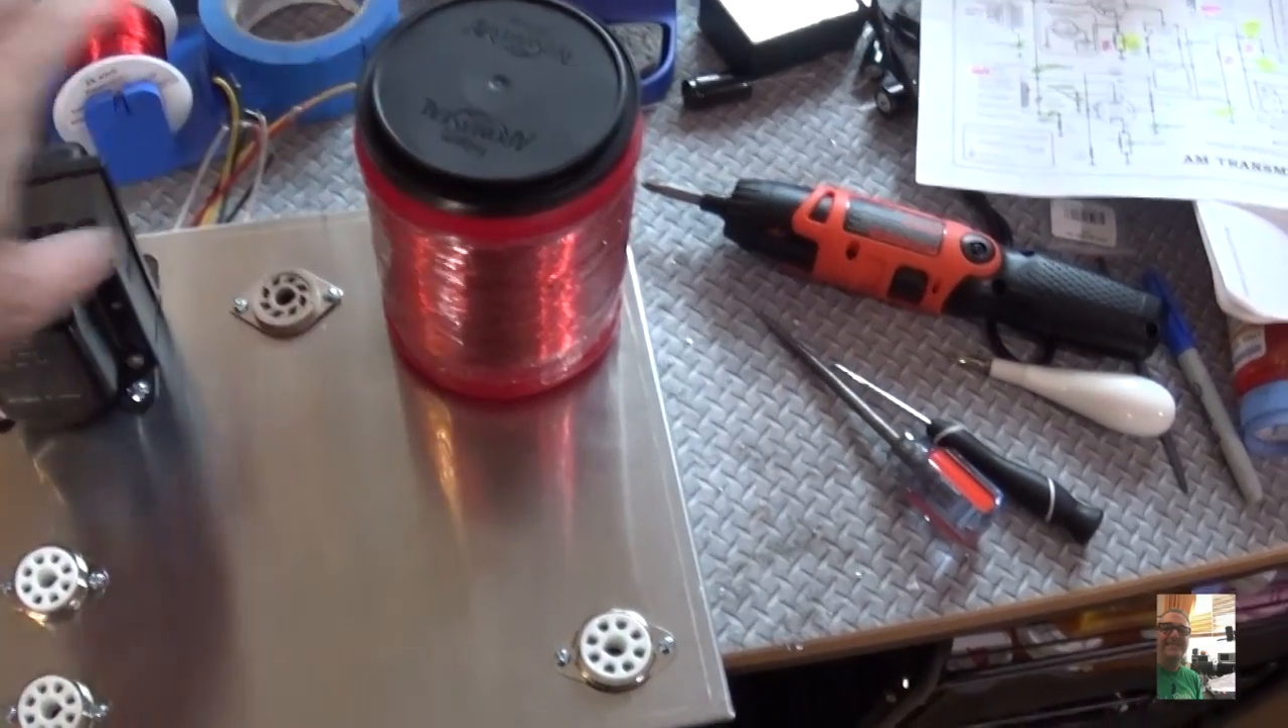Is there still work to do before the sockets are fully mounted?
No.